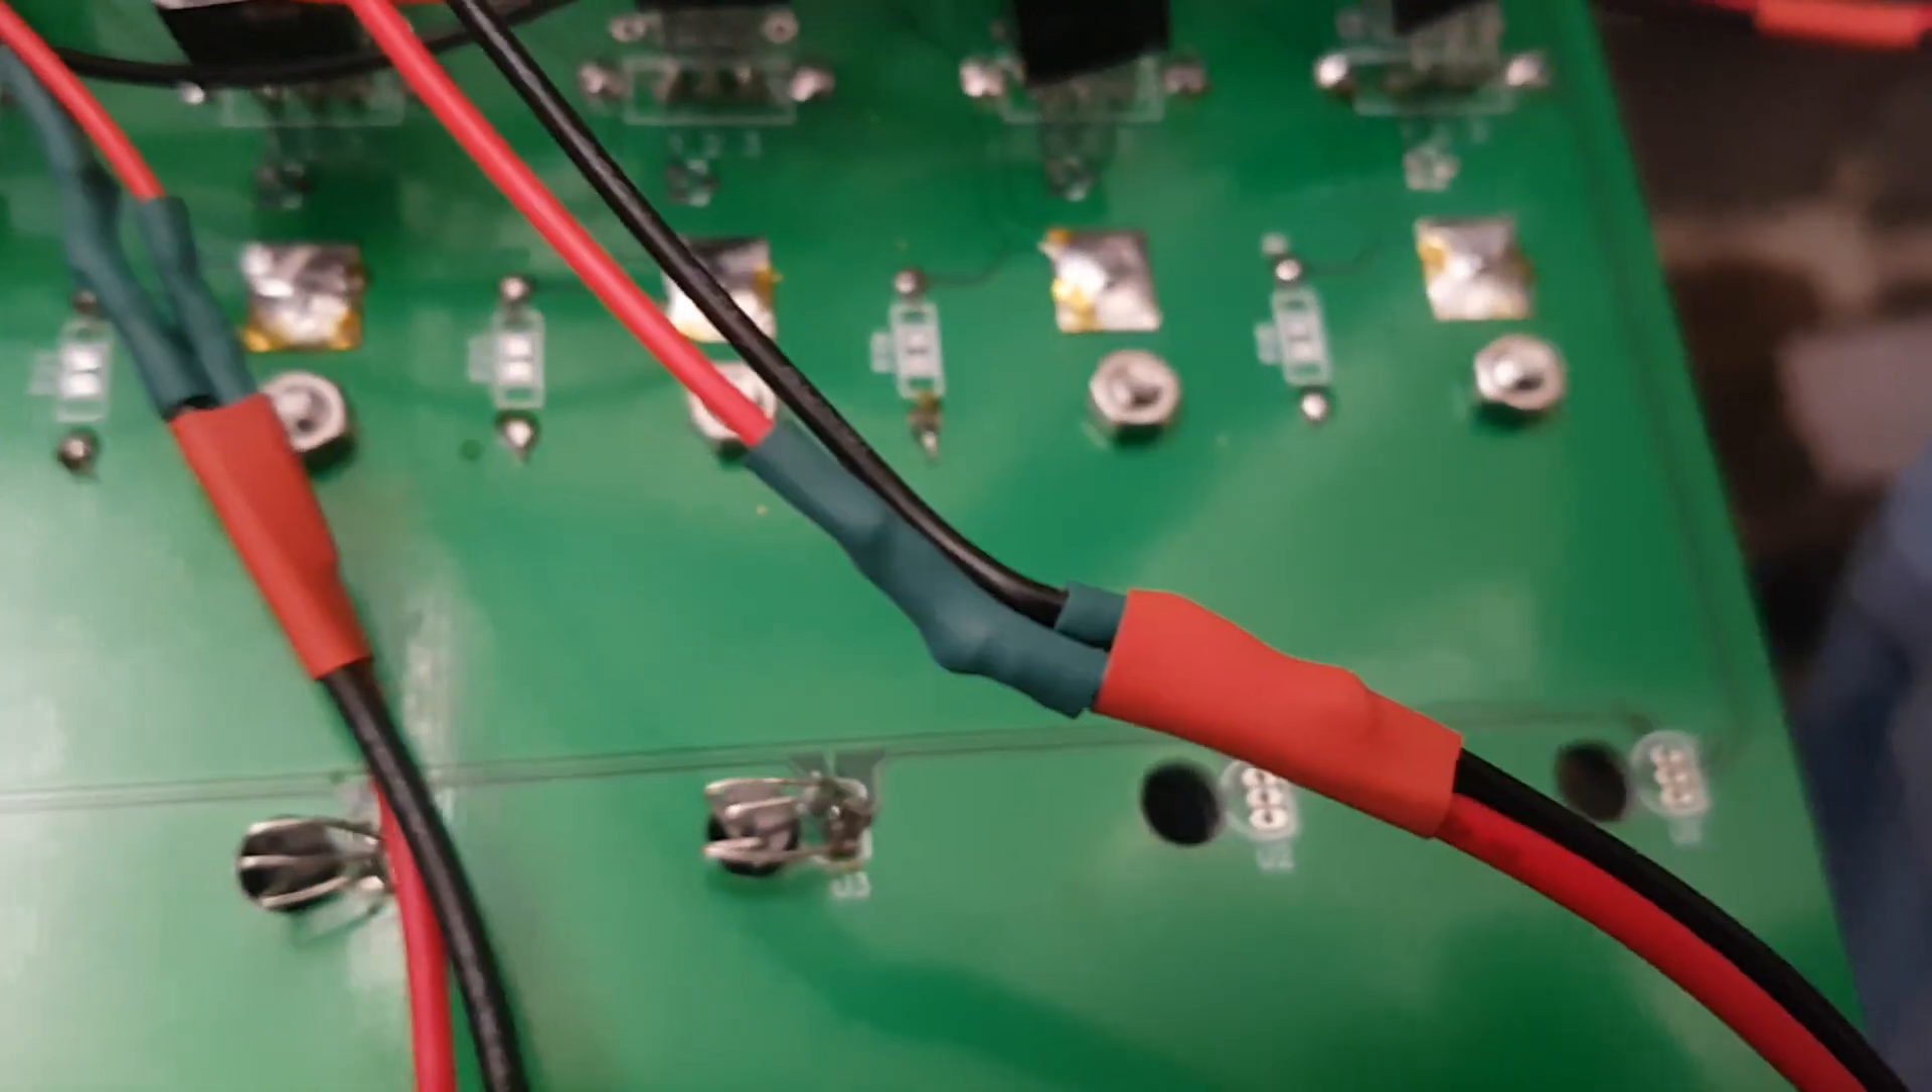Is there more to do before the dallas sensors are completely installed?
Yes.